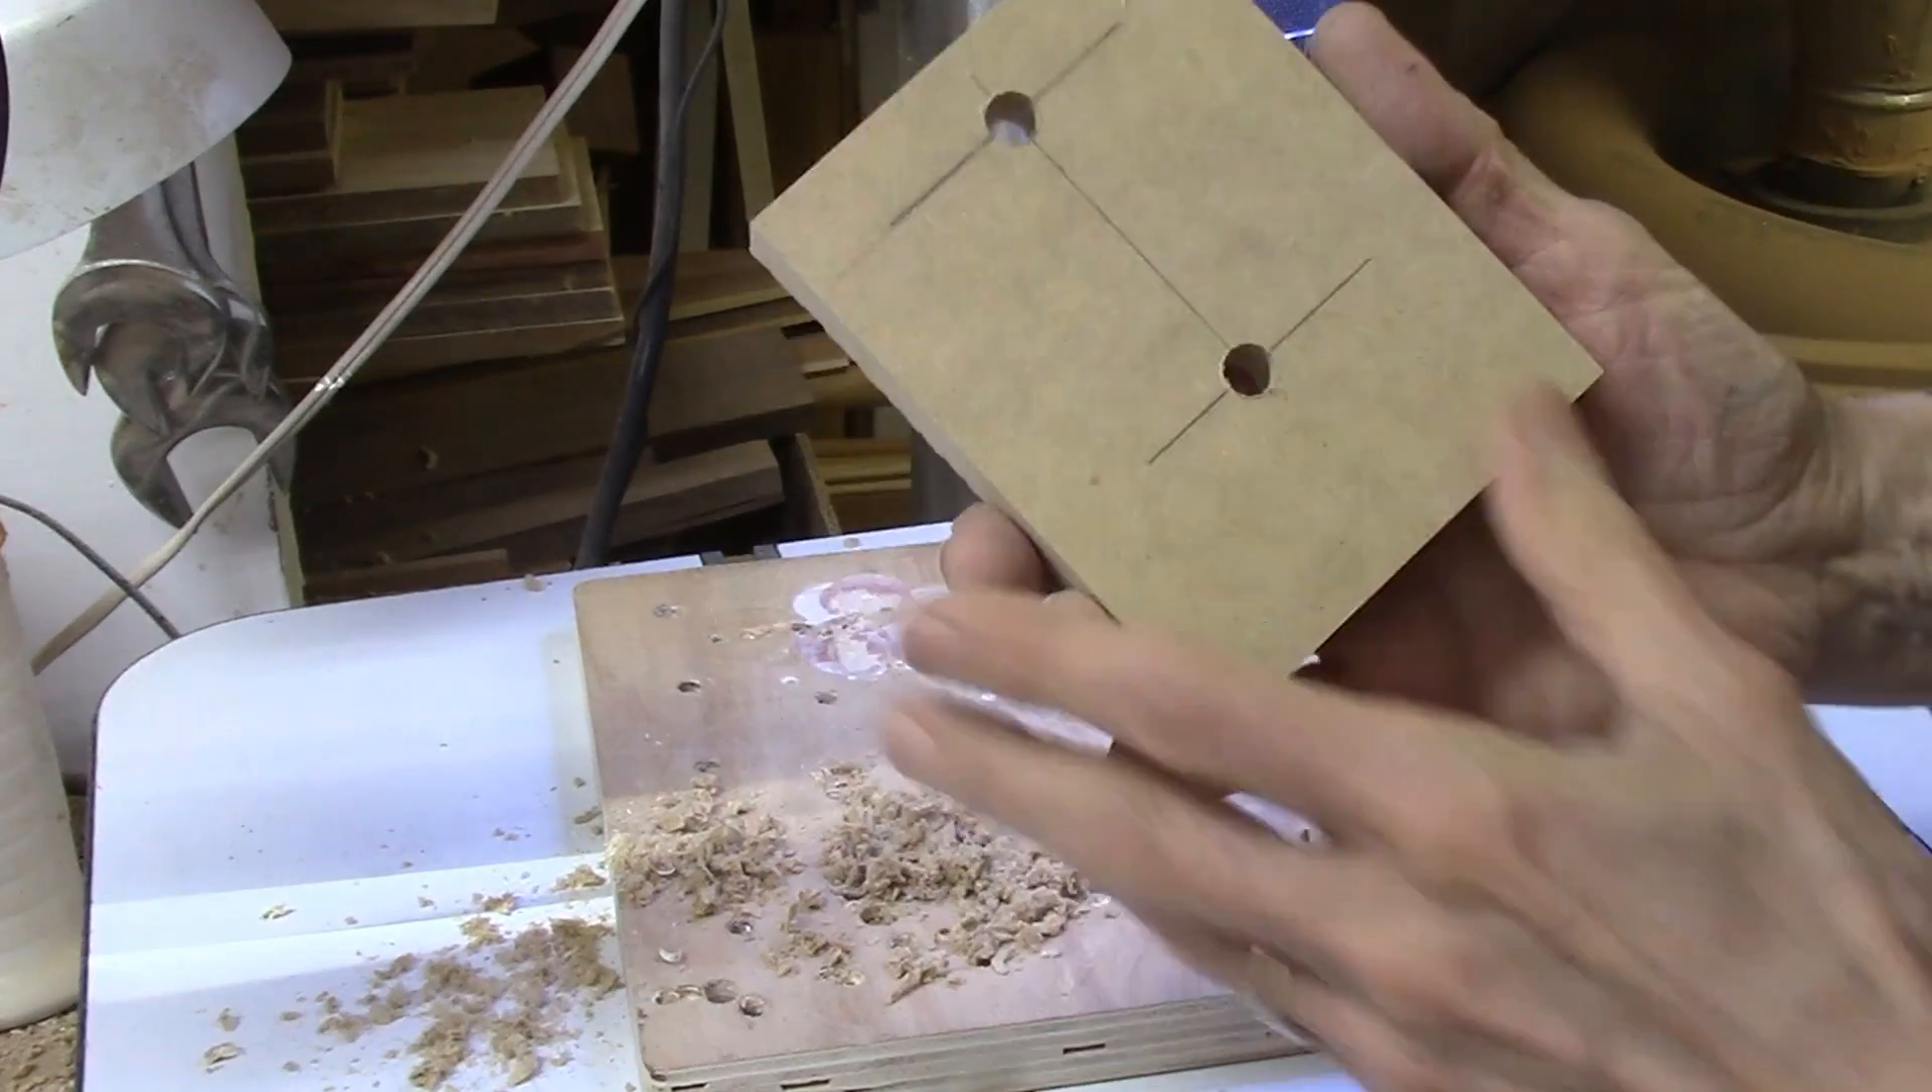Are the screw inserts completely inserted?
No.